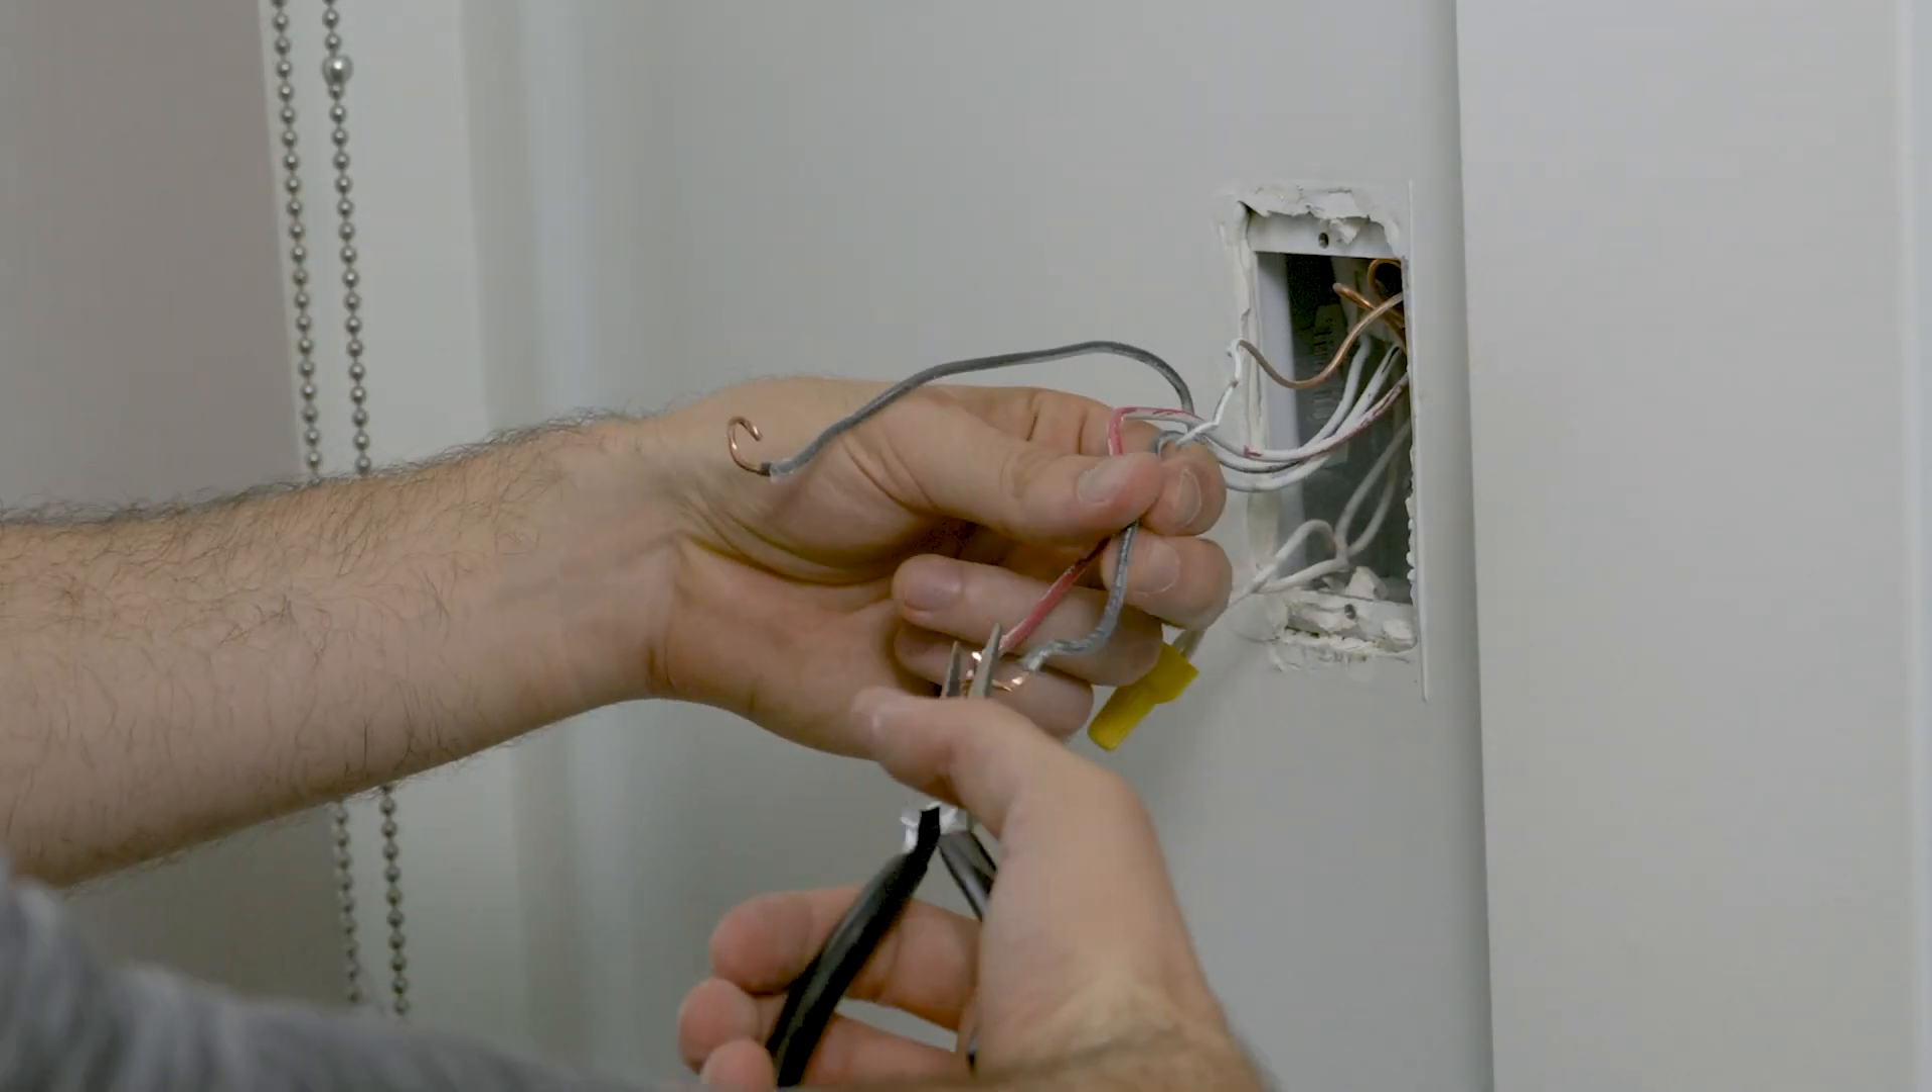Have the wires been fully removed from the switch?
Yes.